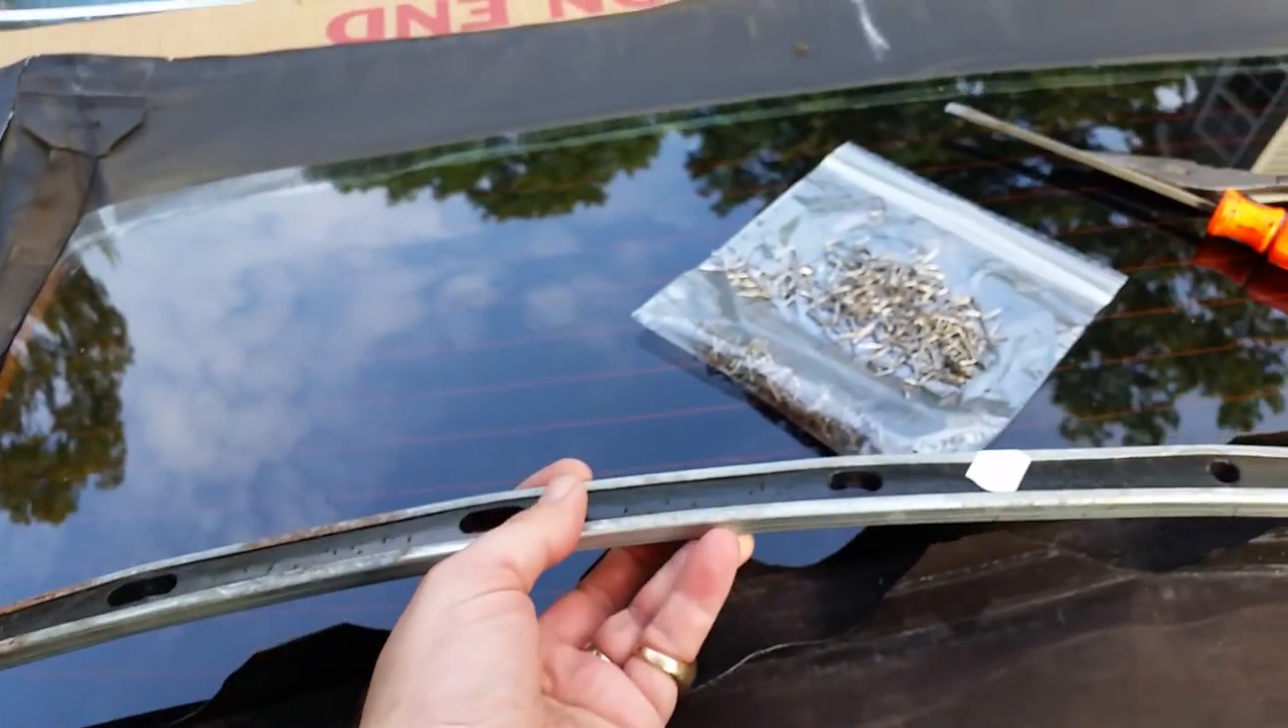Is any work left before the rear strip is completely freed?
No.